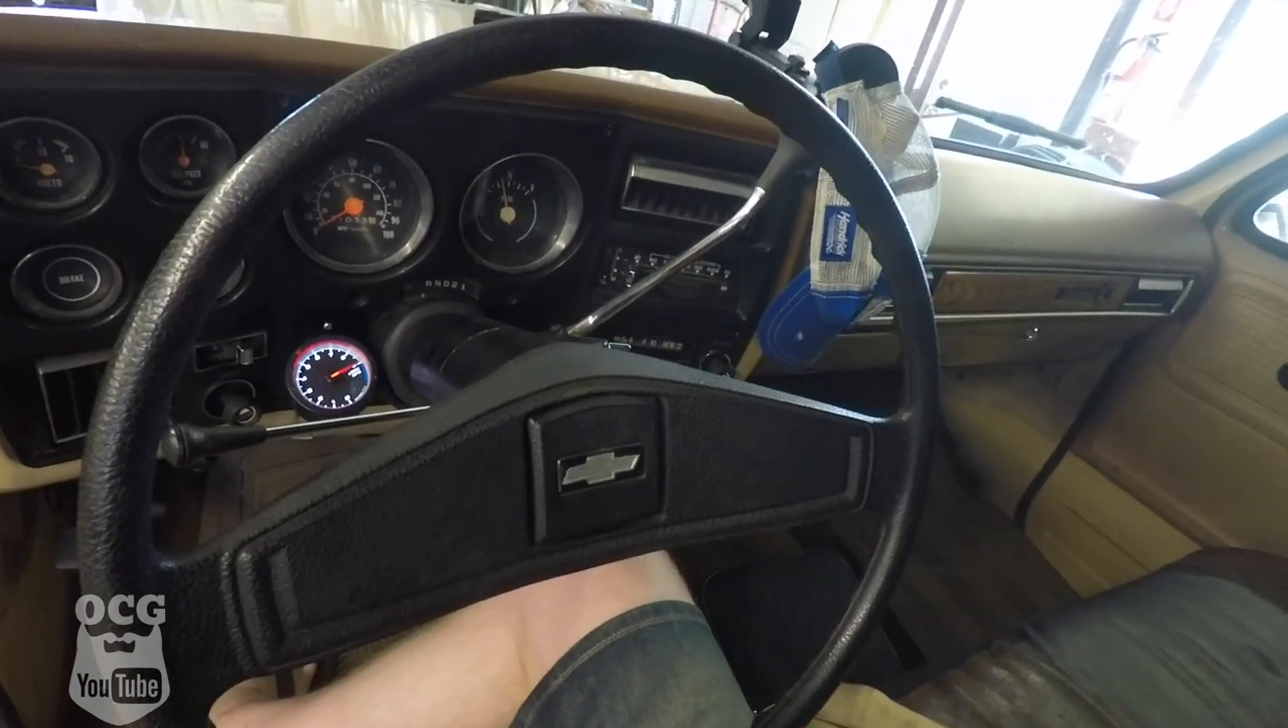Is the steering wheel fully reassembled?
Yes.